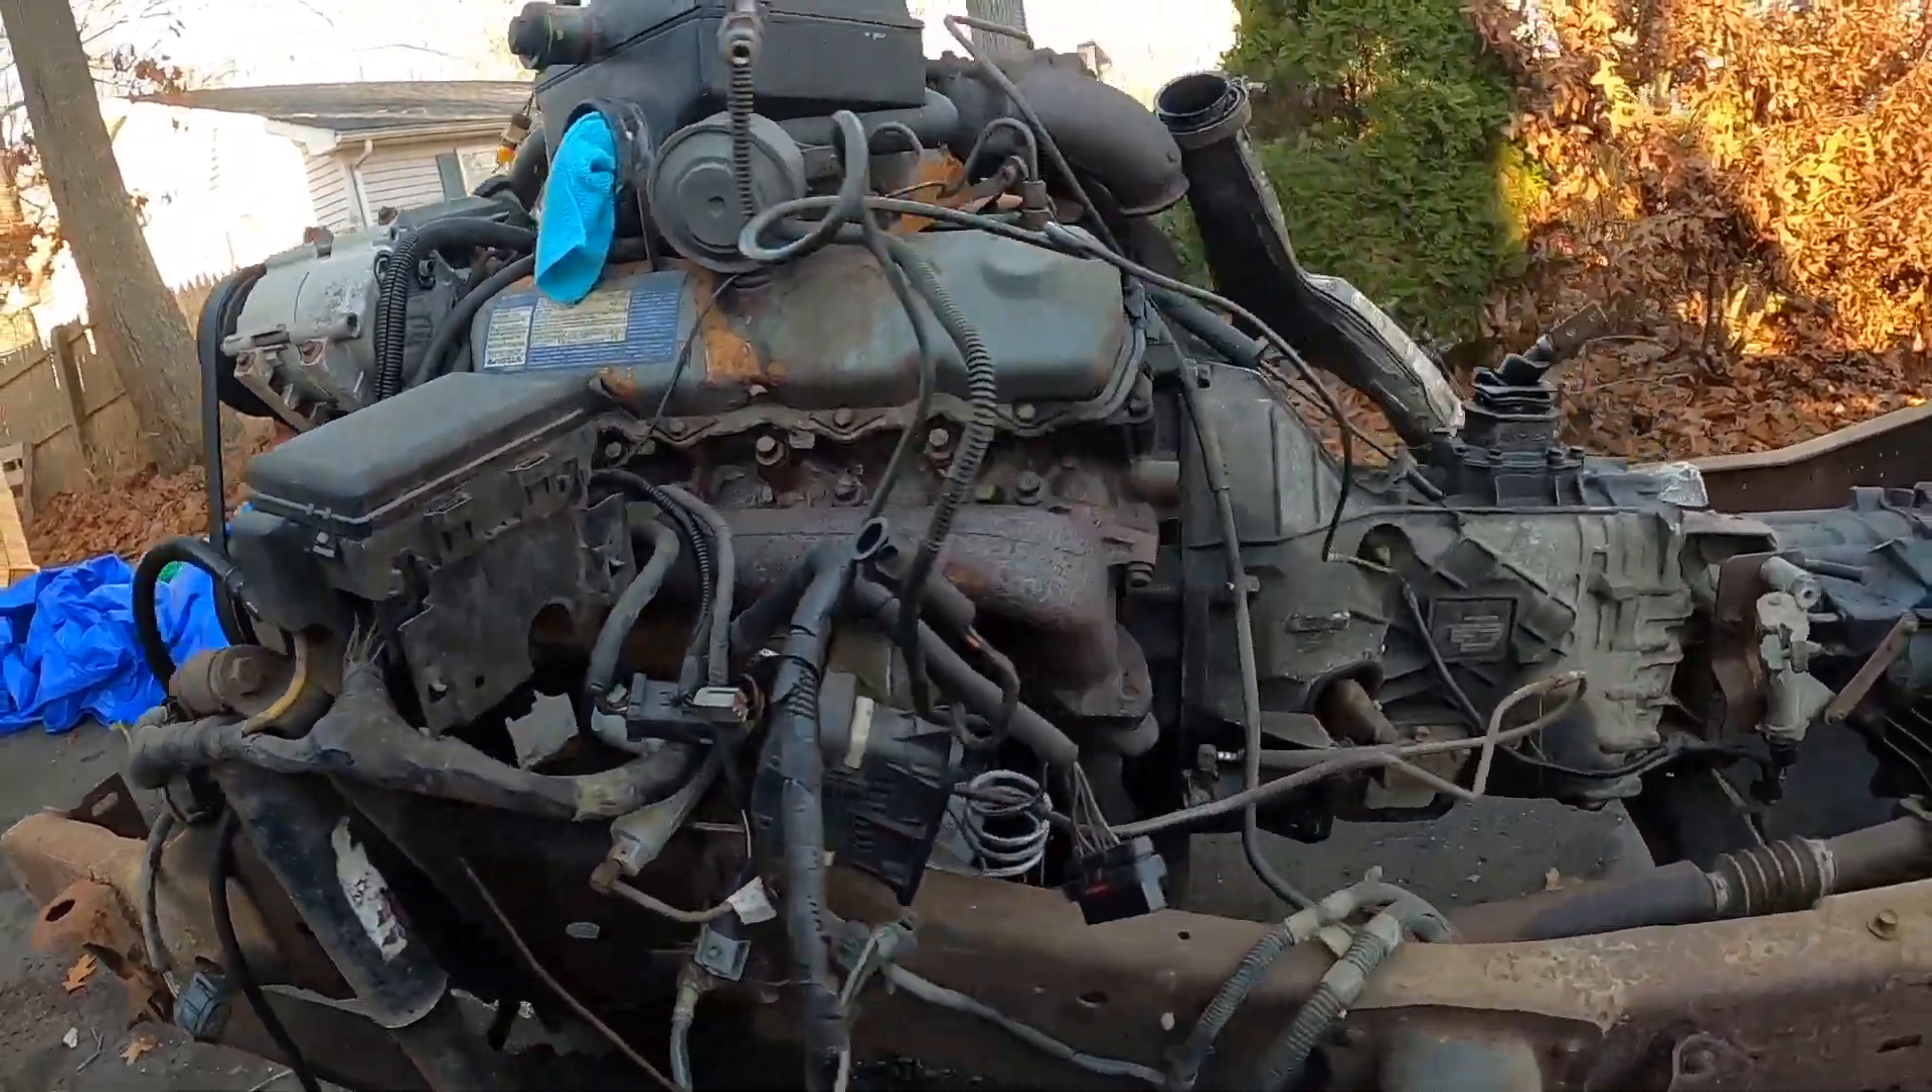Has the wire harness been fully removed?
No.